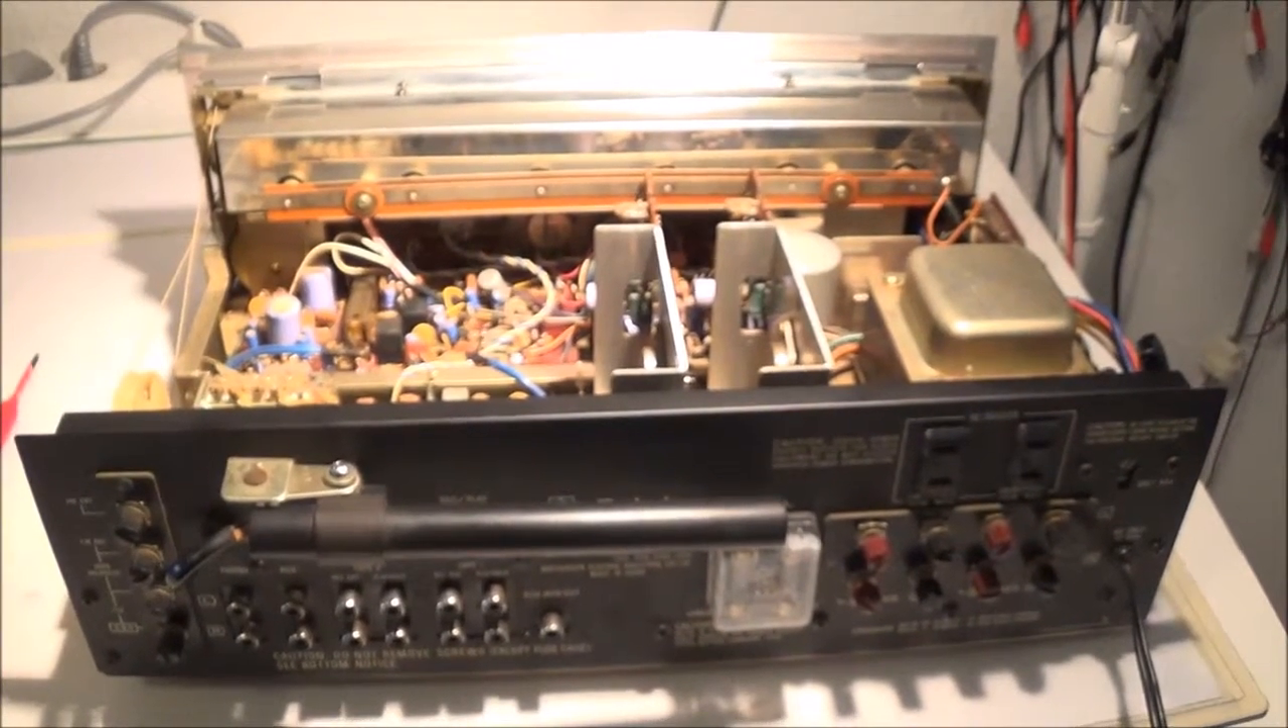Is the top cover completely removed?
Yes.